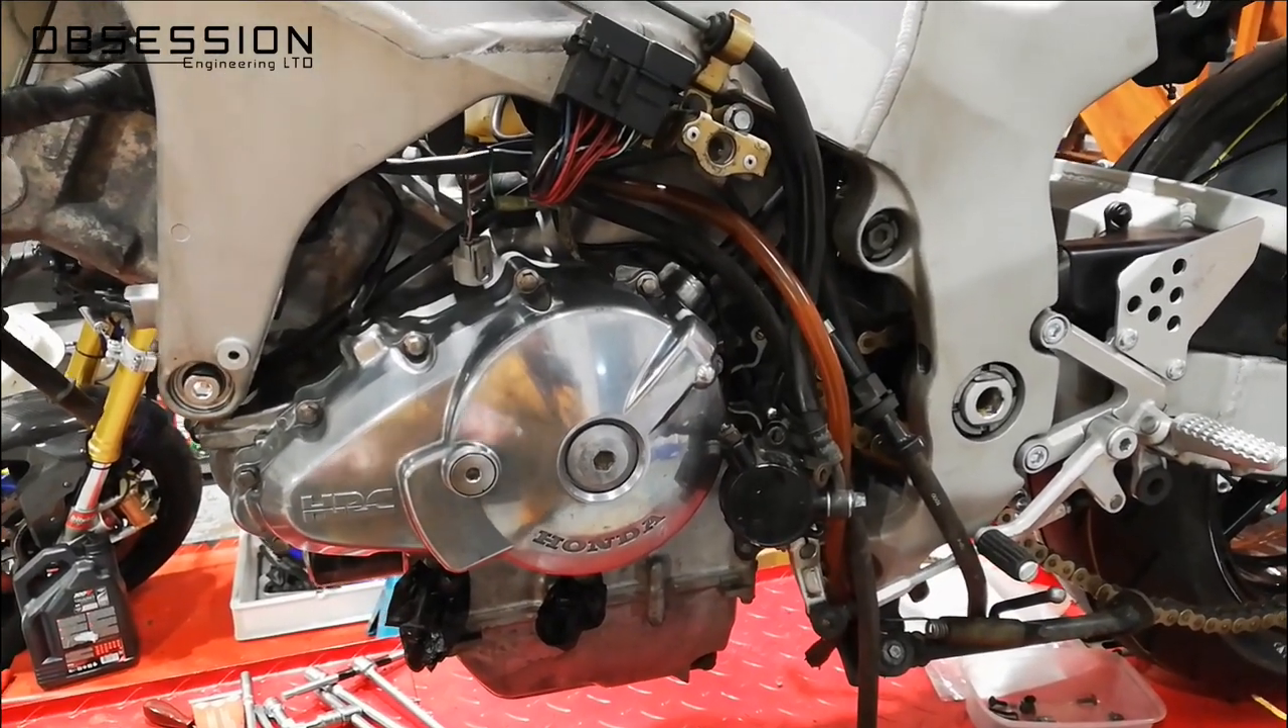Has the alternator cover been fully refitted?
Yes.